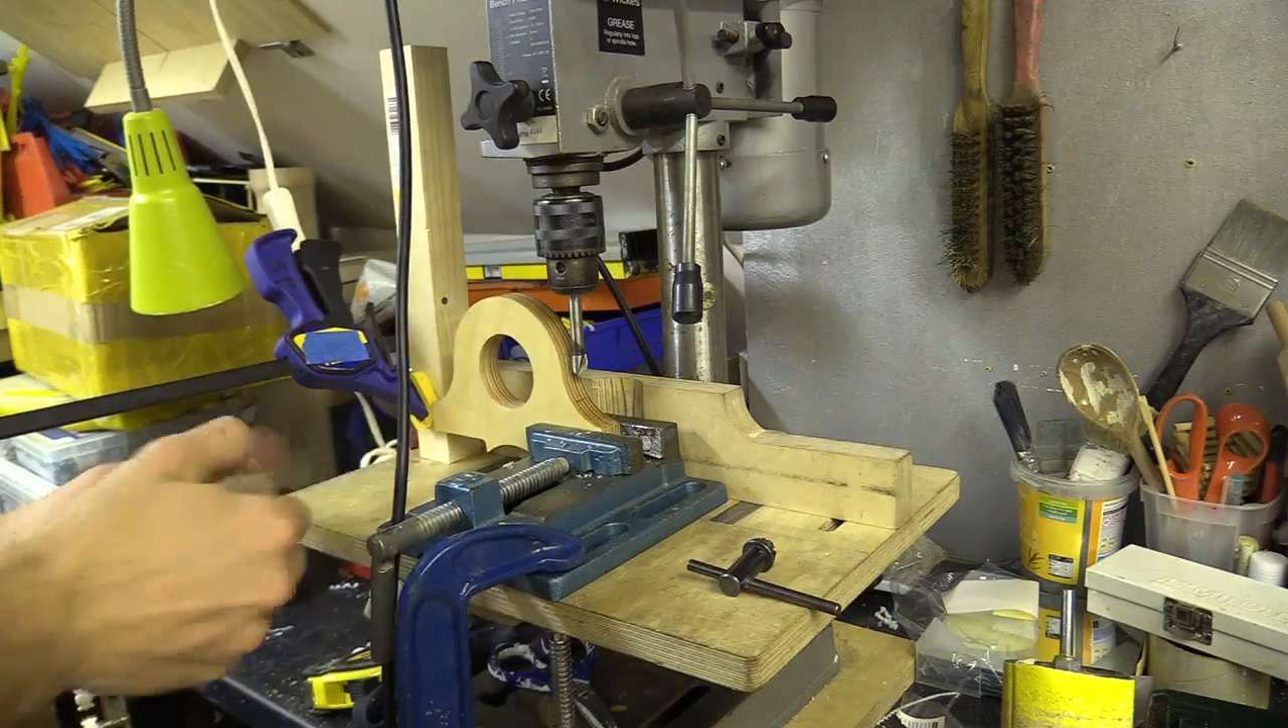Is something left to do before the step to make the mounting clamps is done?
Yes.